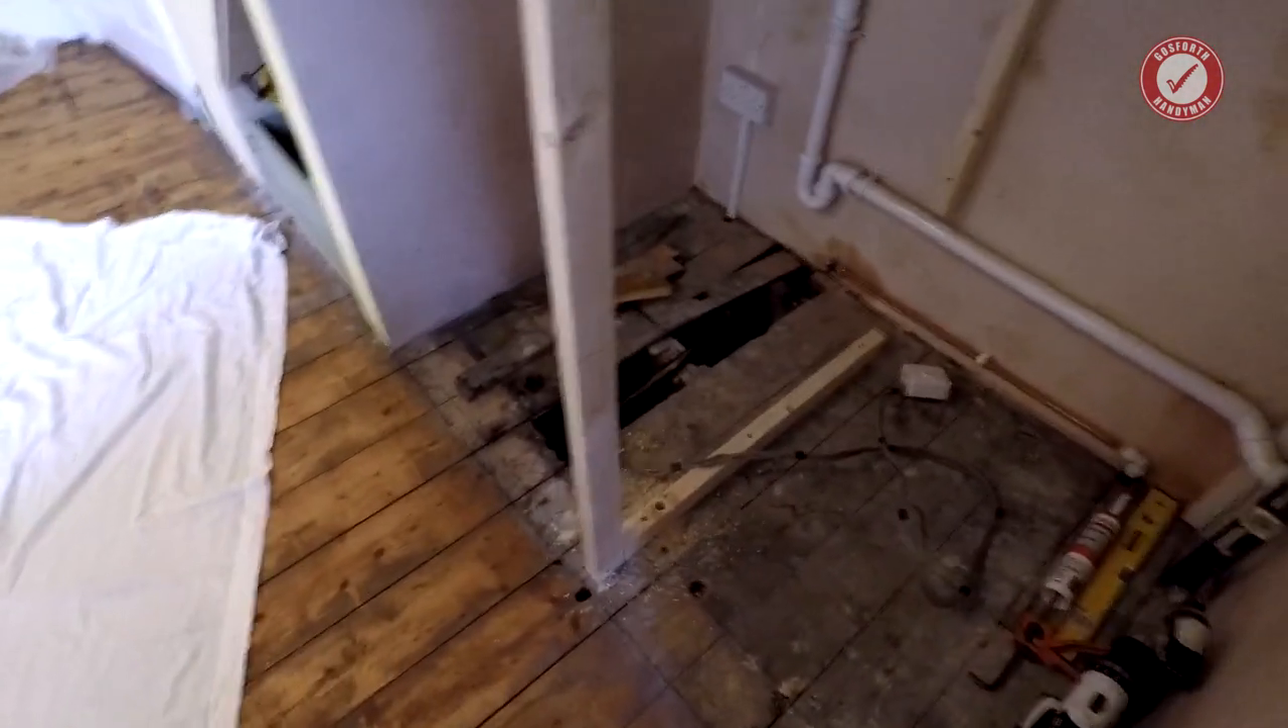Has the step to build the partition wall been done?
No.